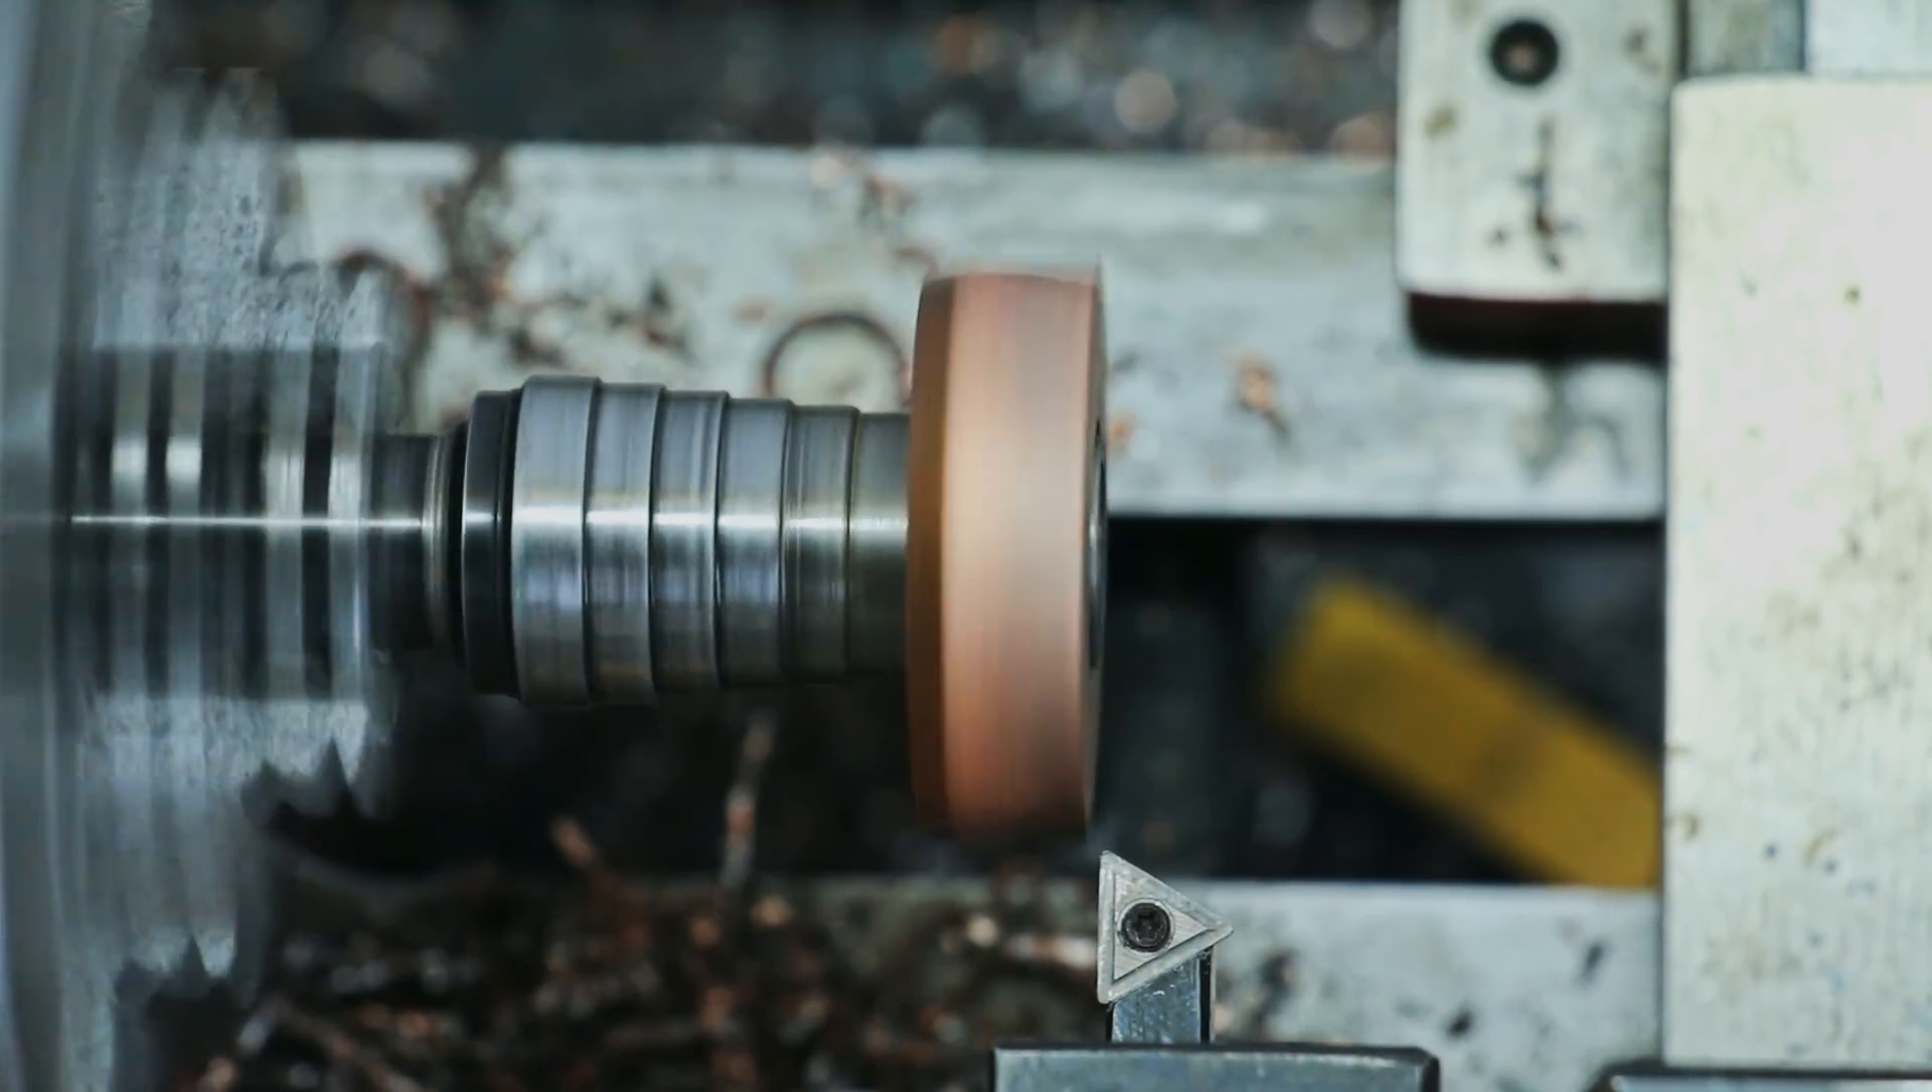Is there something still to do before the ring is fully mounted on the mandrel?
No.